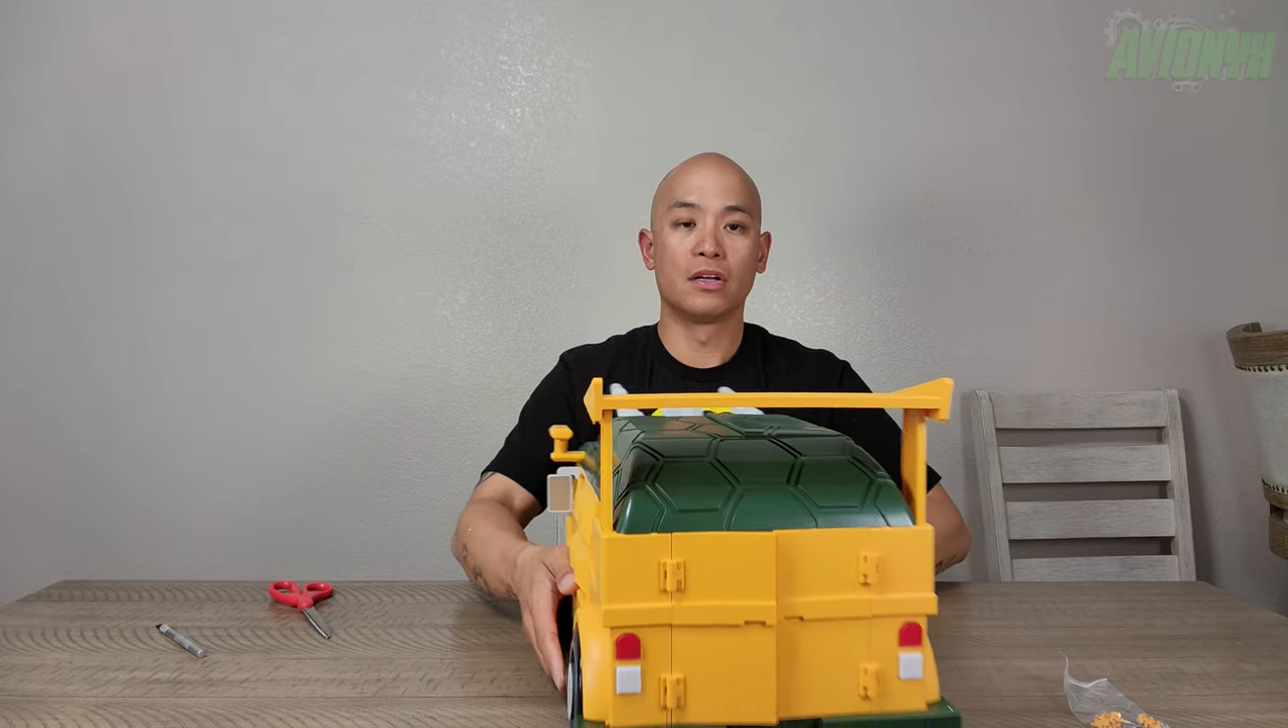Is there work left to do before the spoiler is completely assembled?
No.